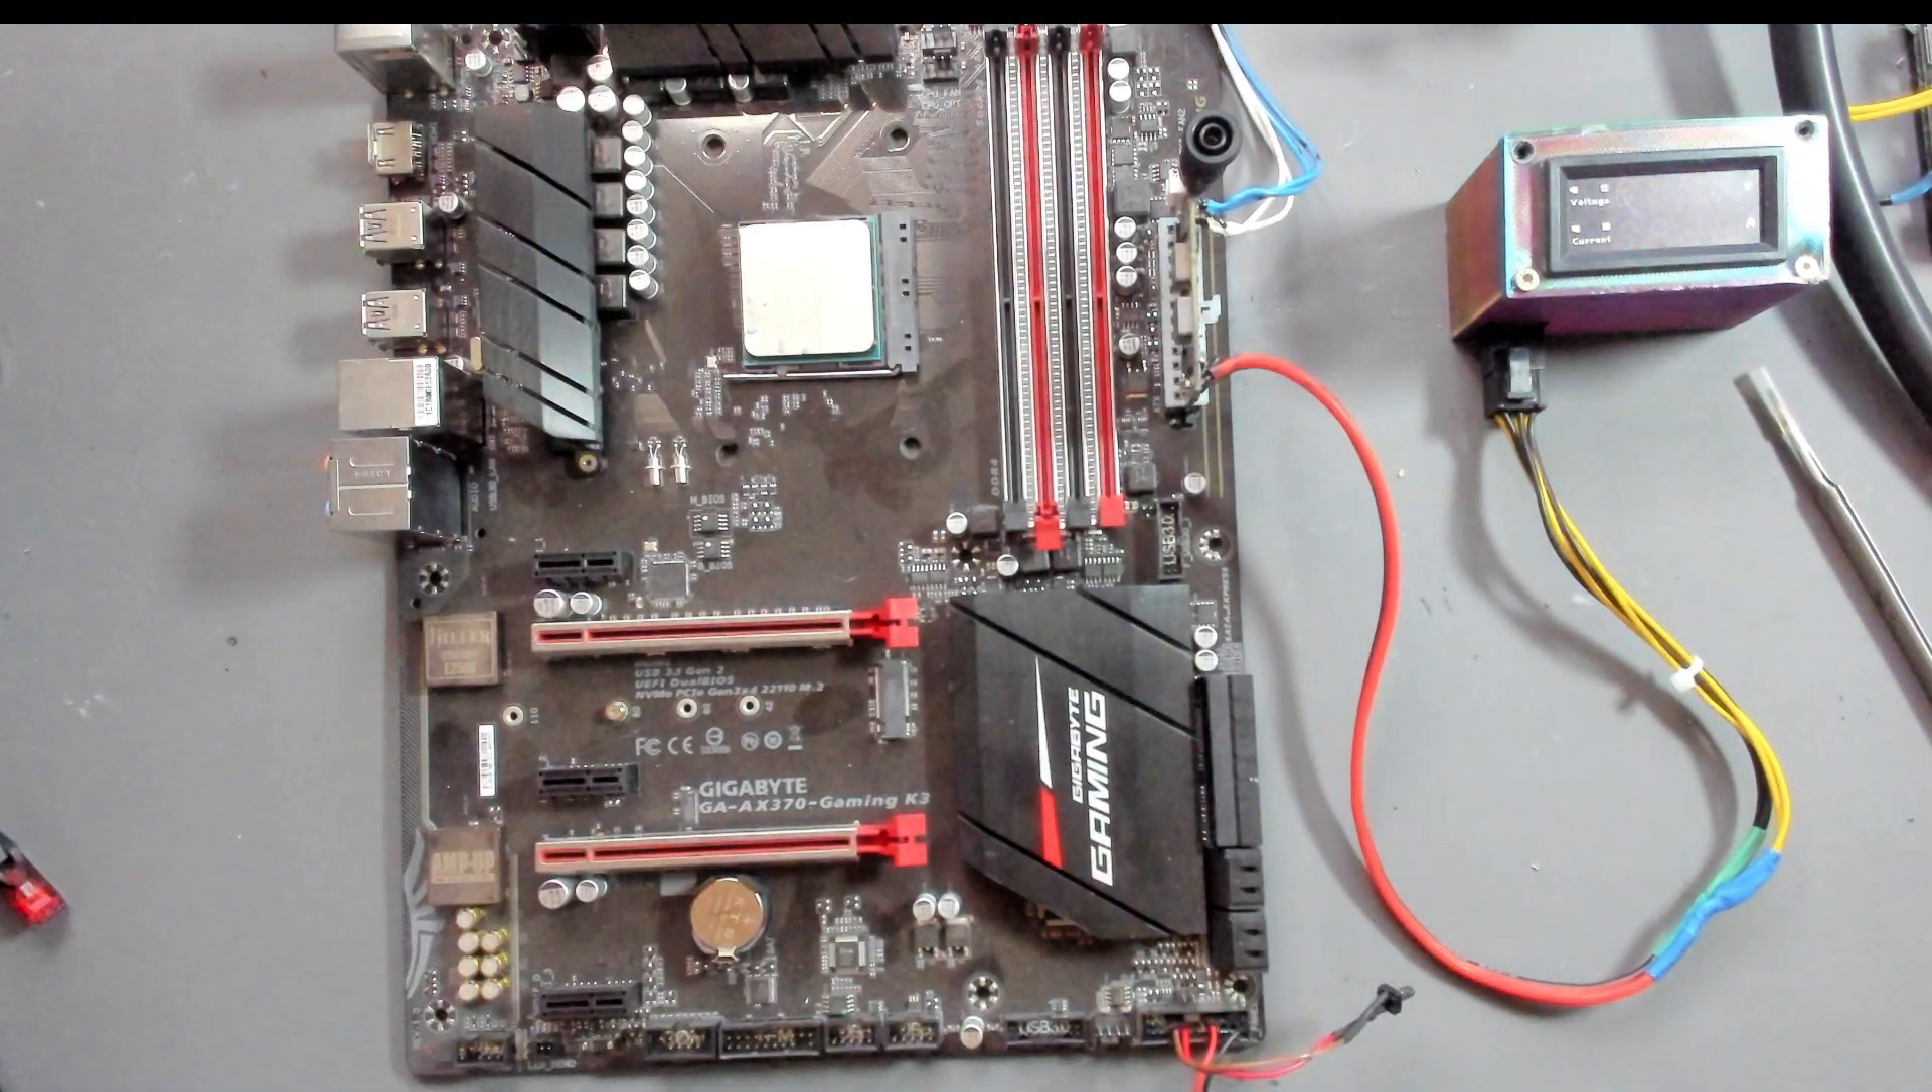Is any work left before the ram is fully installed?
Yes.